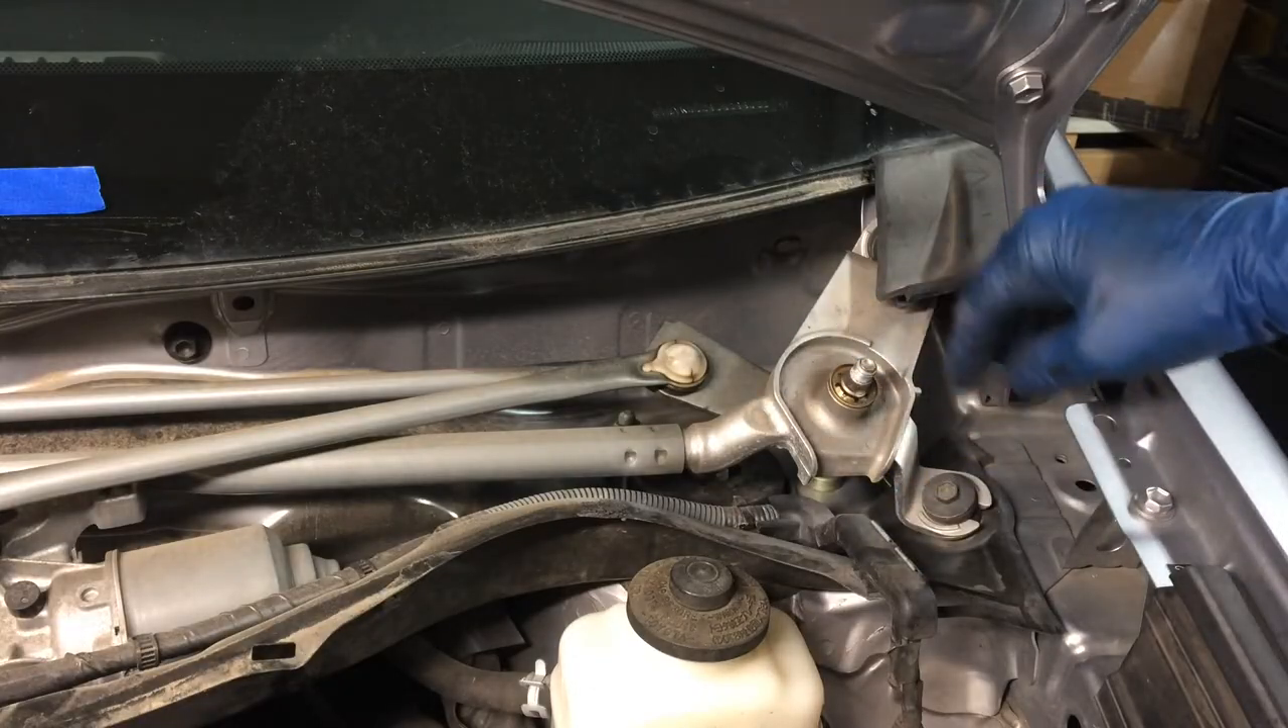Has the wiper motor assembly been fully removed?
No.